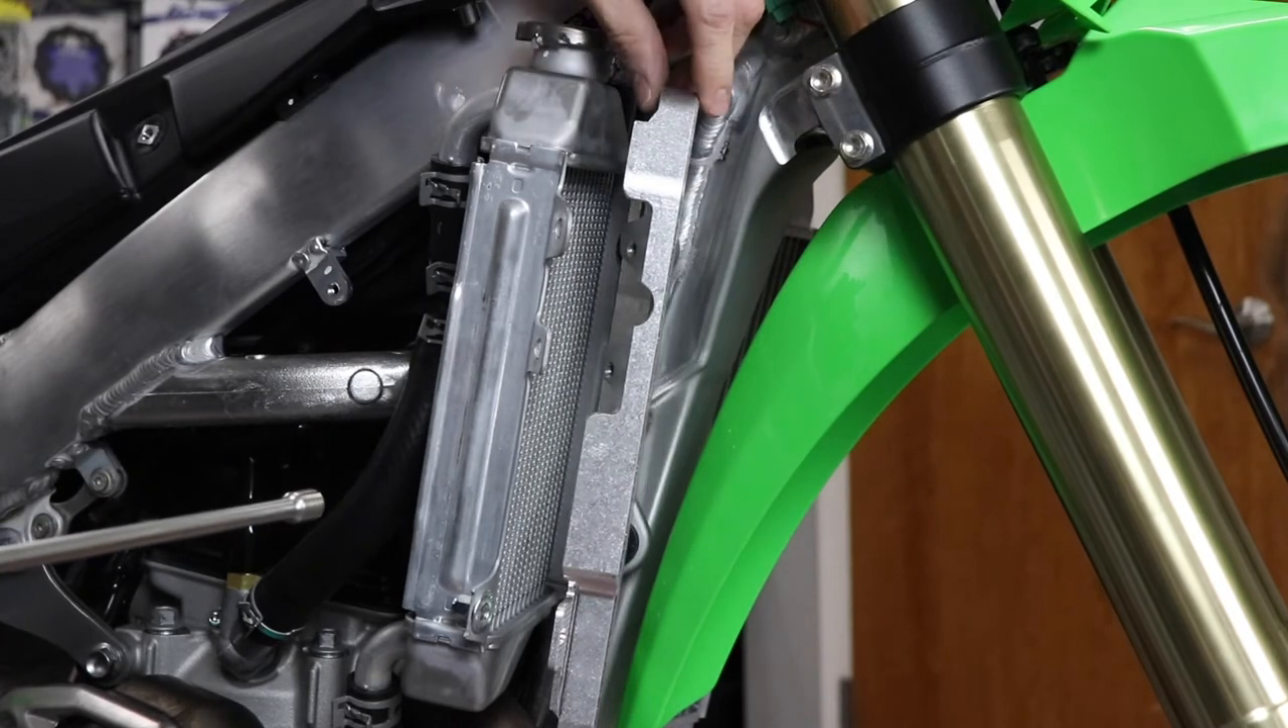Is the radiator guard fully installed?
No.